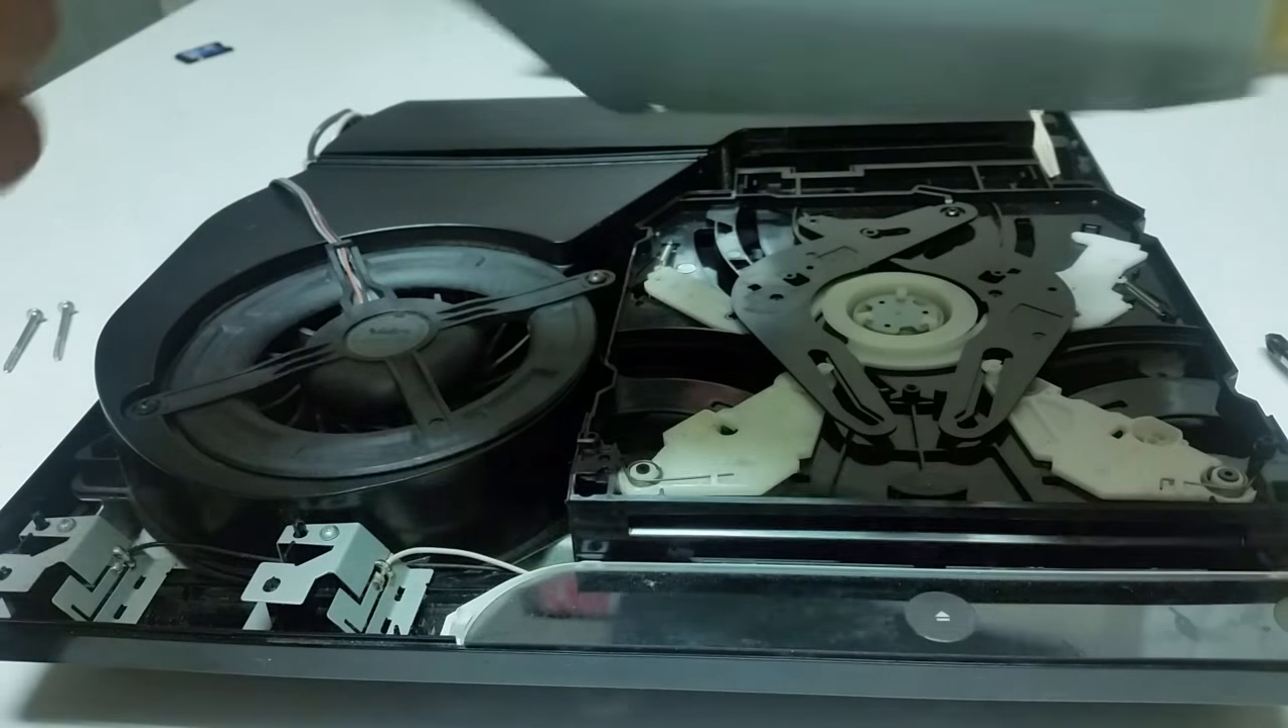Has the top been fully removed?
Yes.